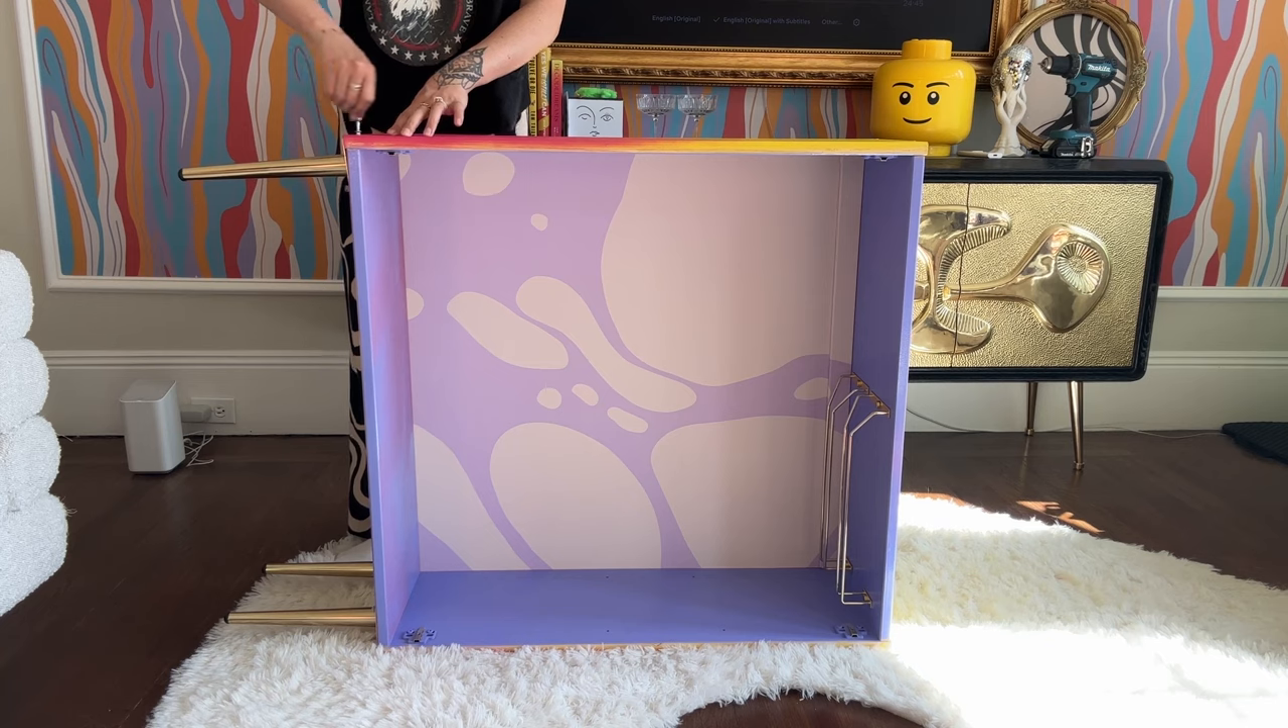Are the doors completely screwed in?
No.